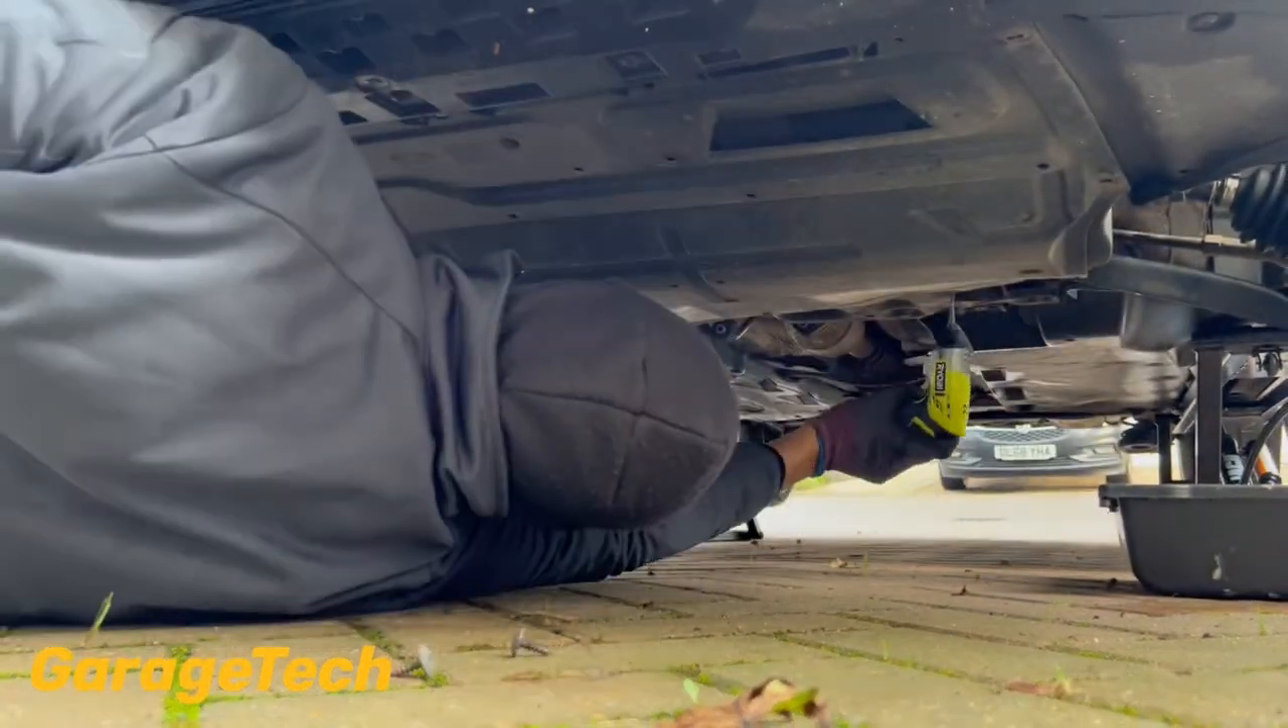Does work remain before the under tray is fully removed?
Yes.